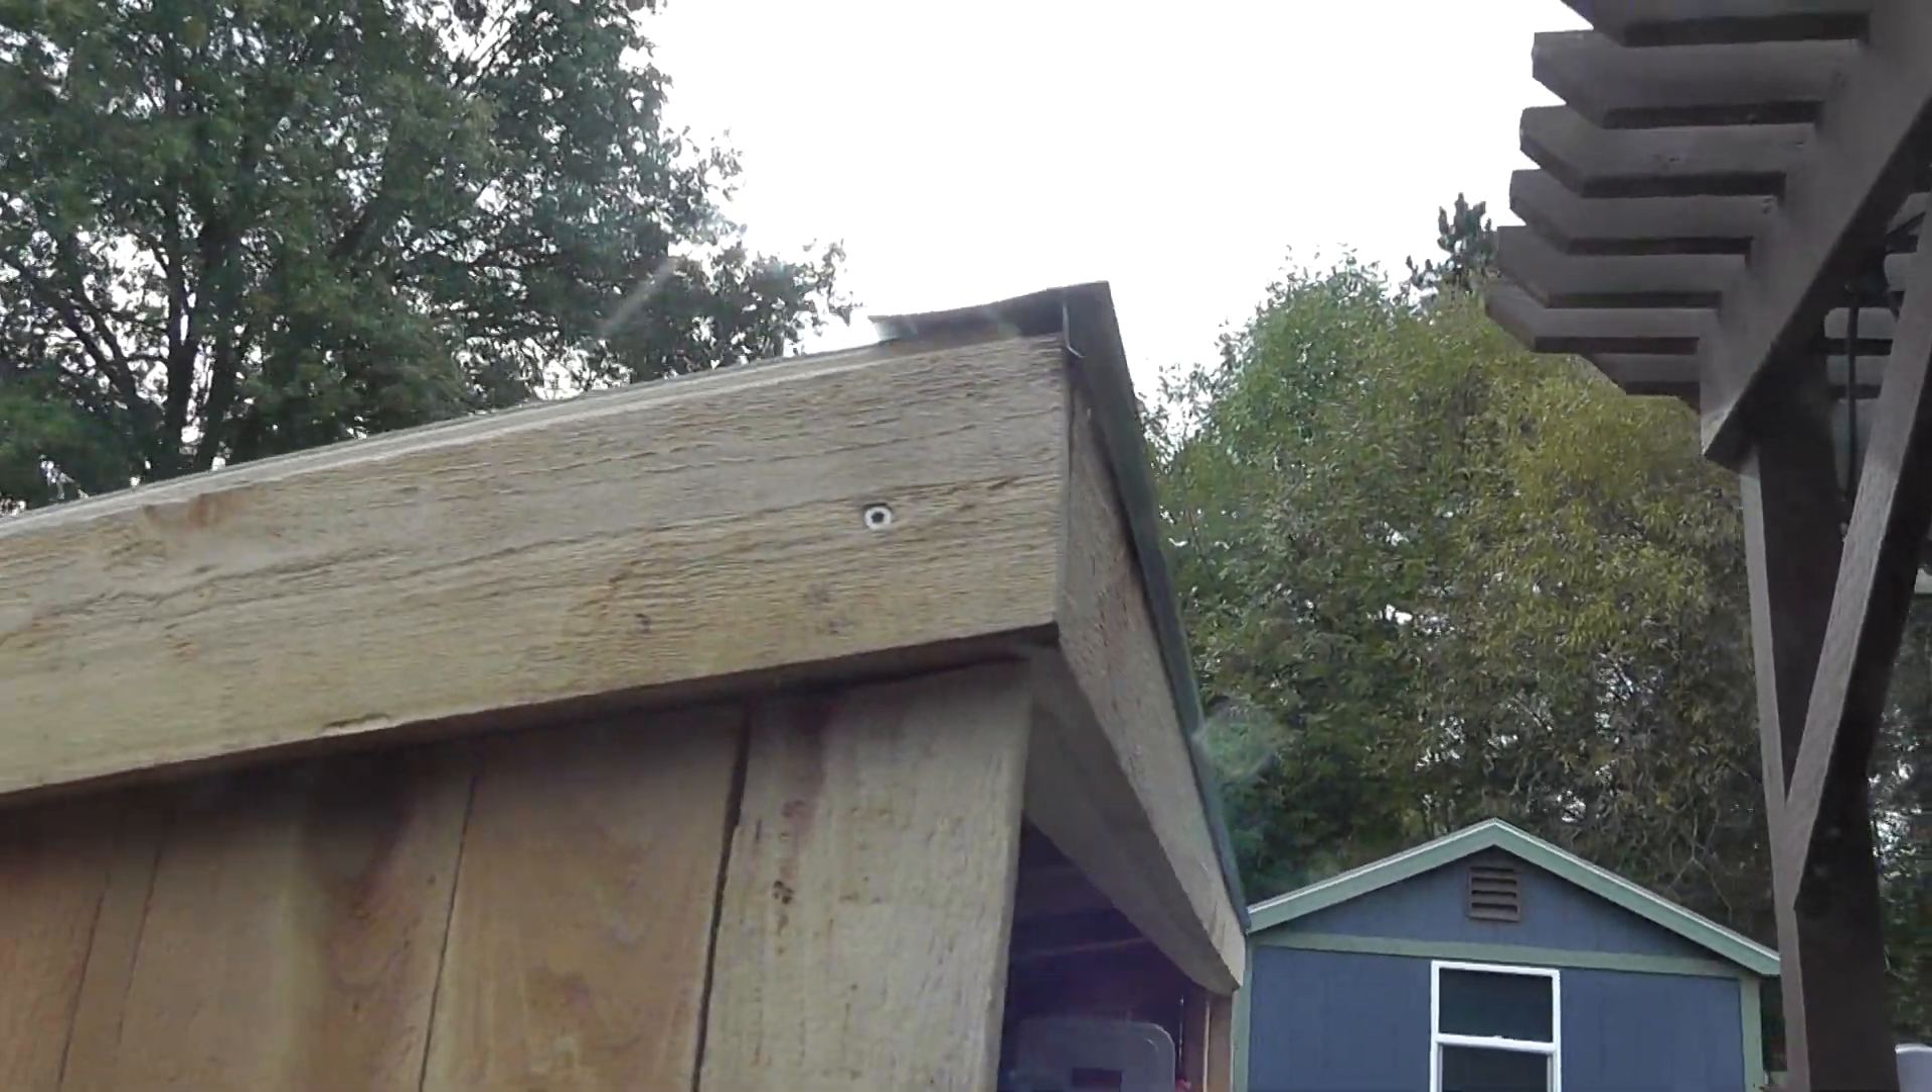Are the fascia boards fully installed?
Yes.